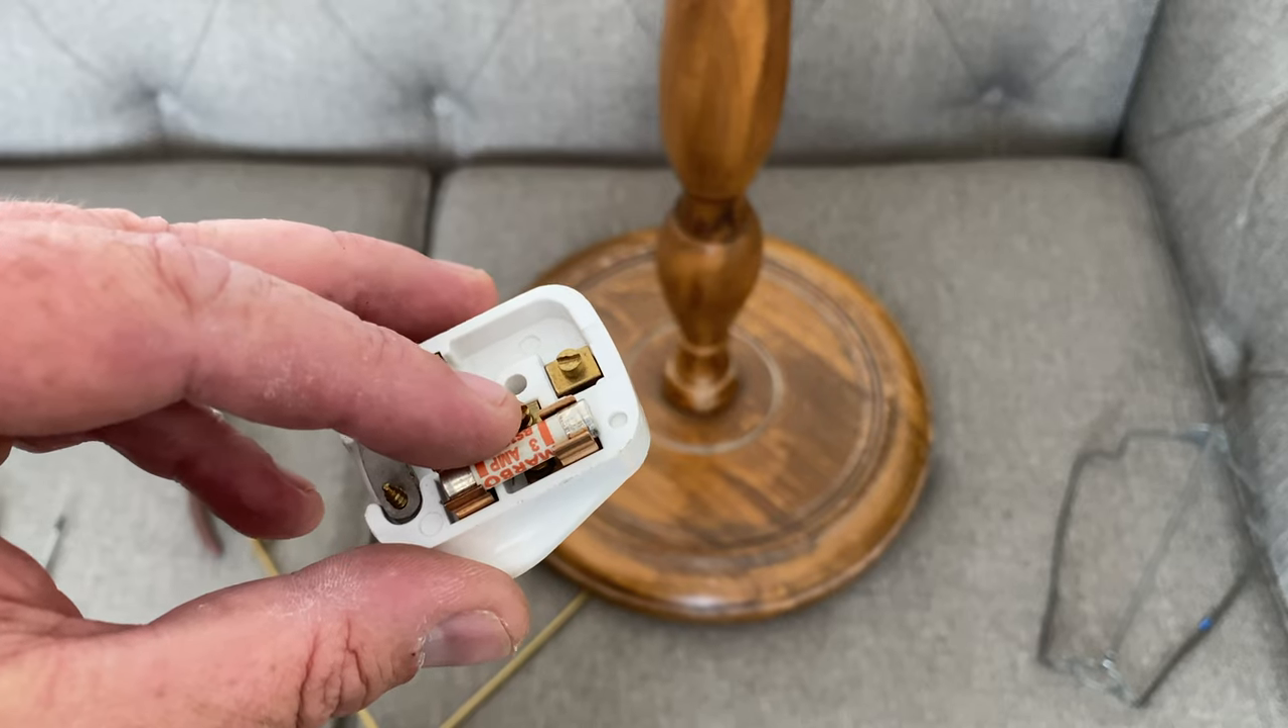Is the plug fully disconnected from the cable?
Yes.